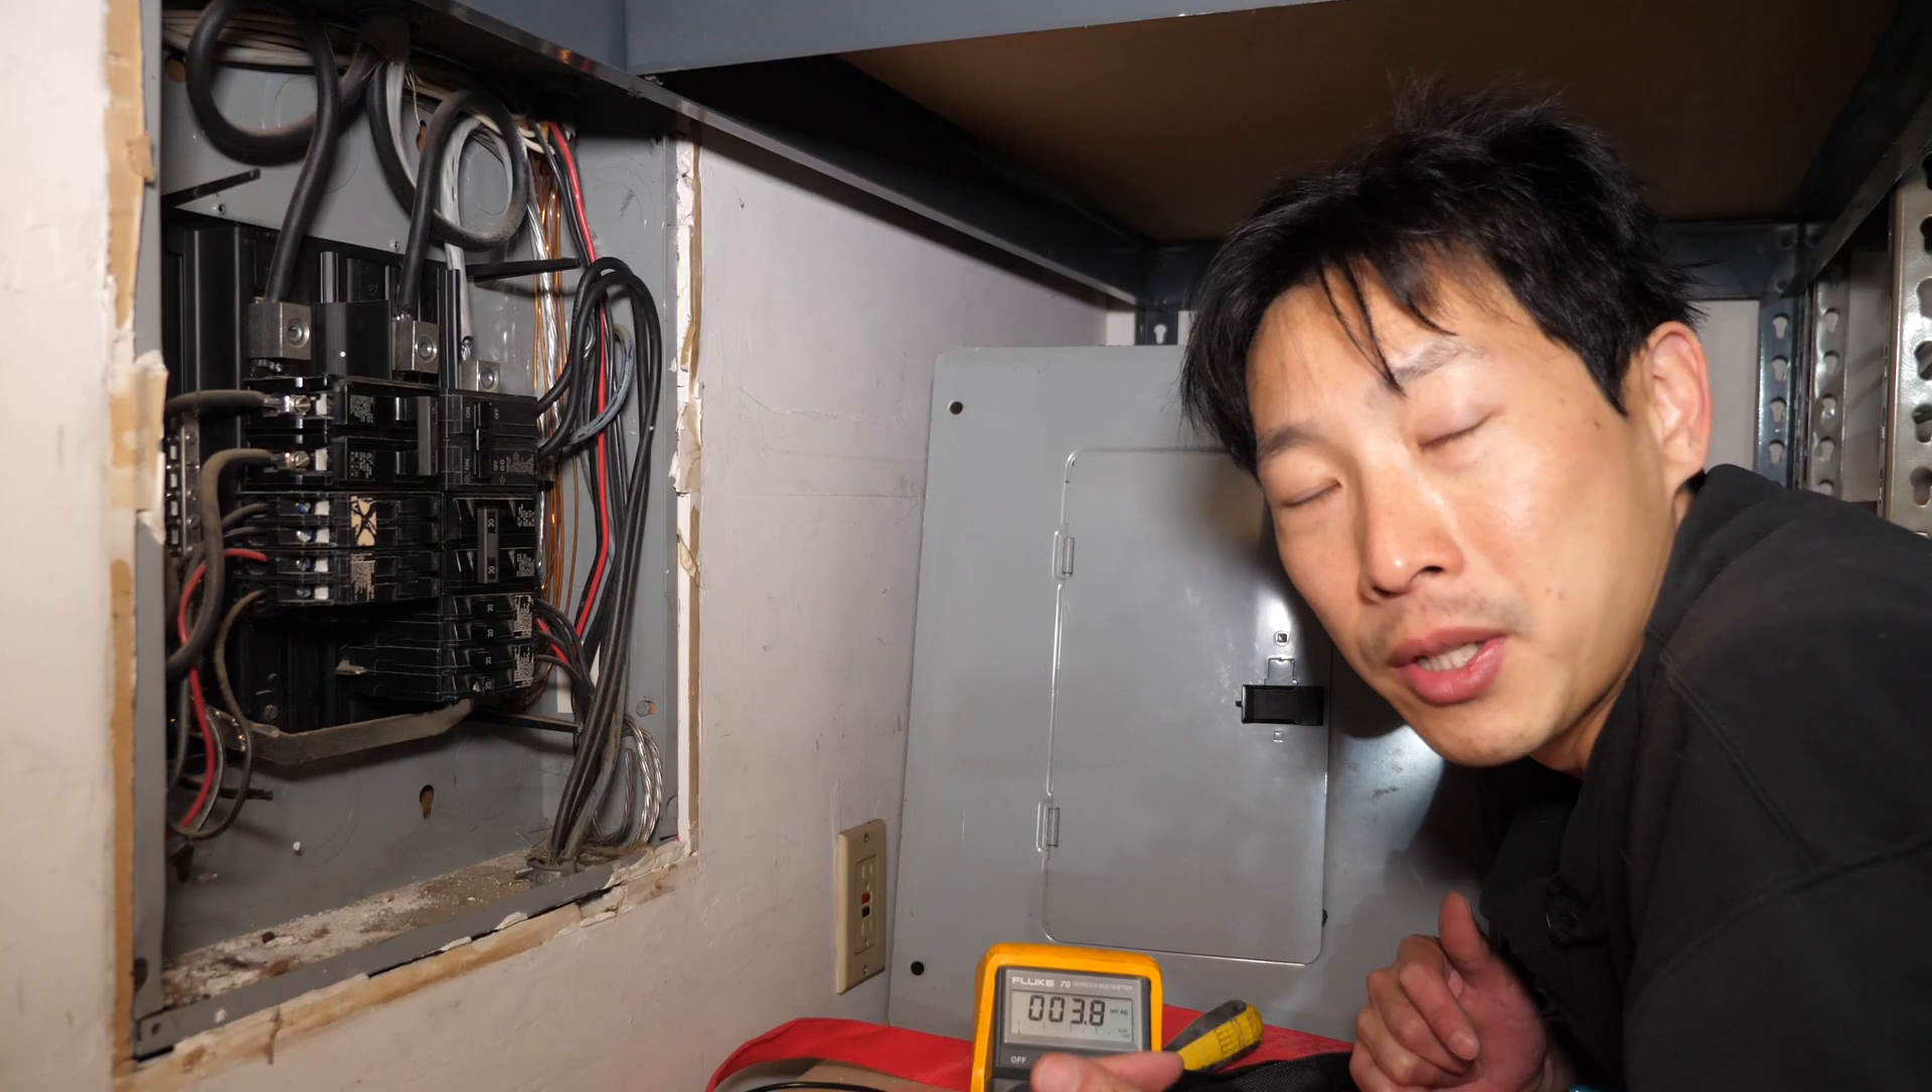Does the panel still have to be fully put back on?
Yes.